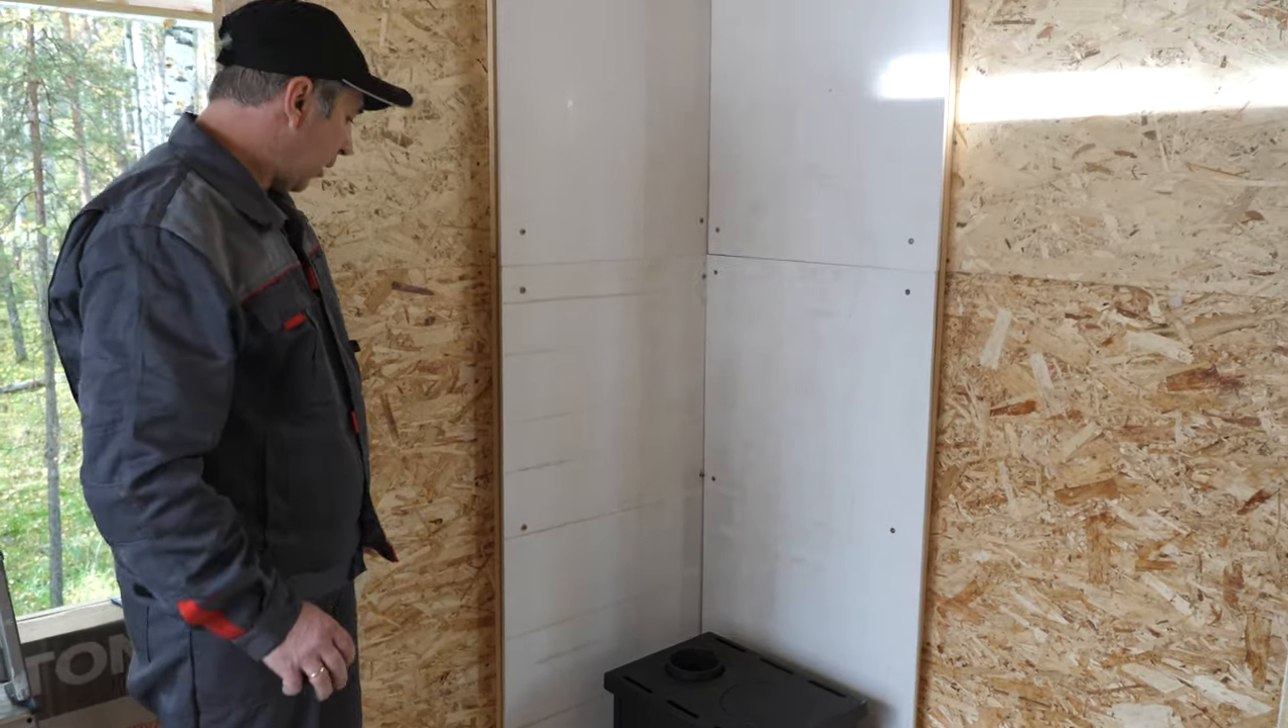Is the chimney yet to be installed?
Yes.